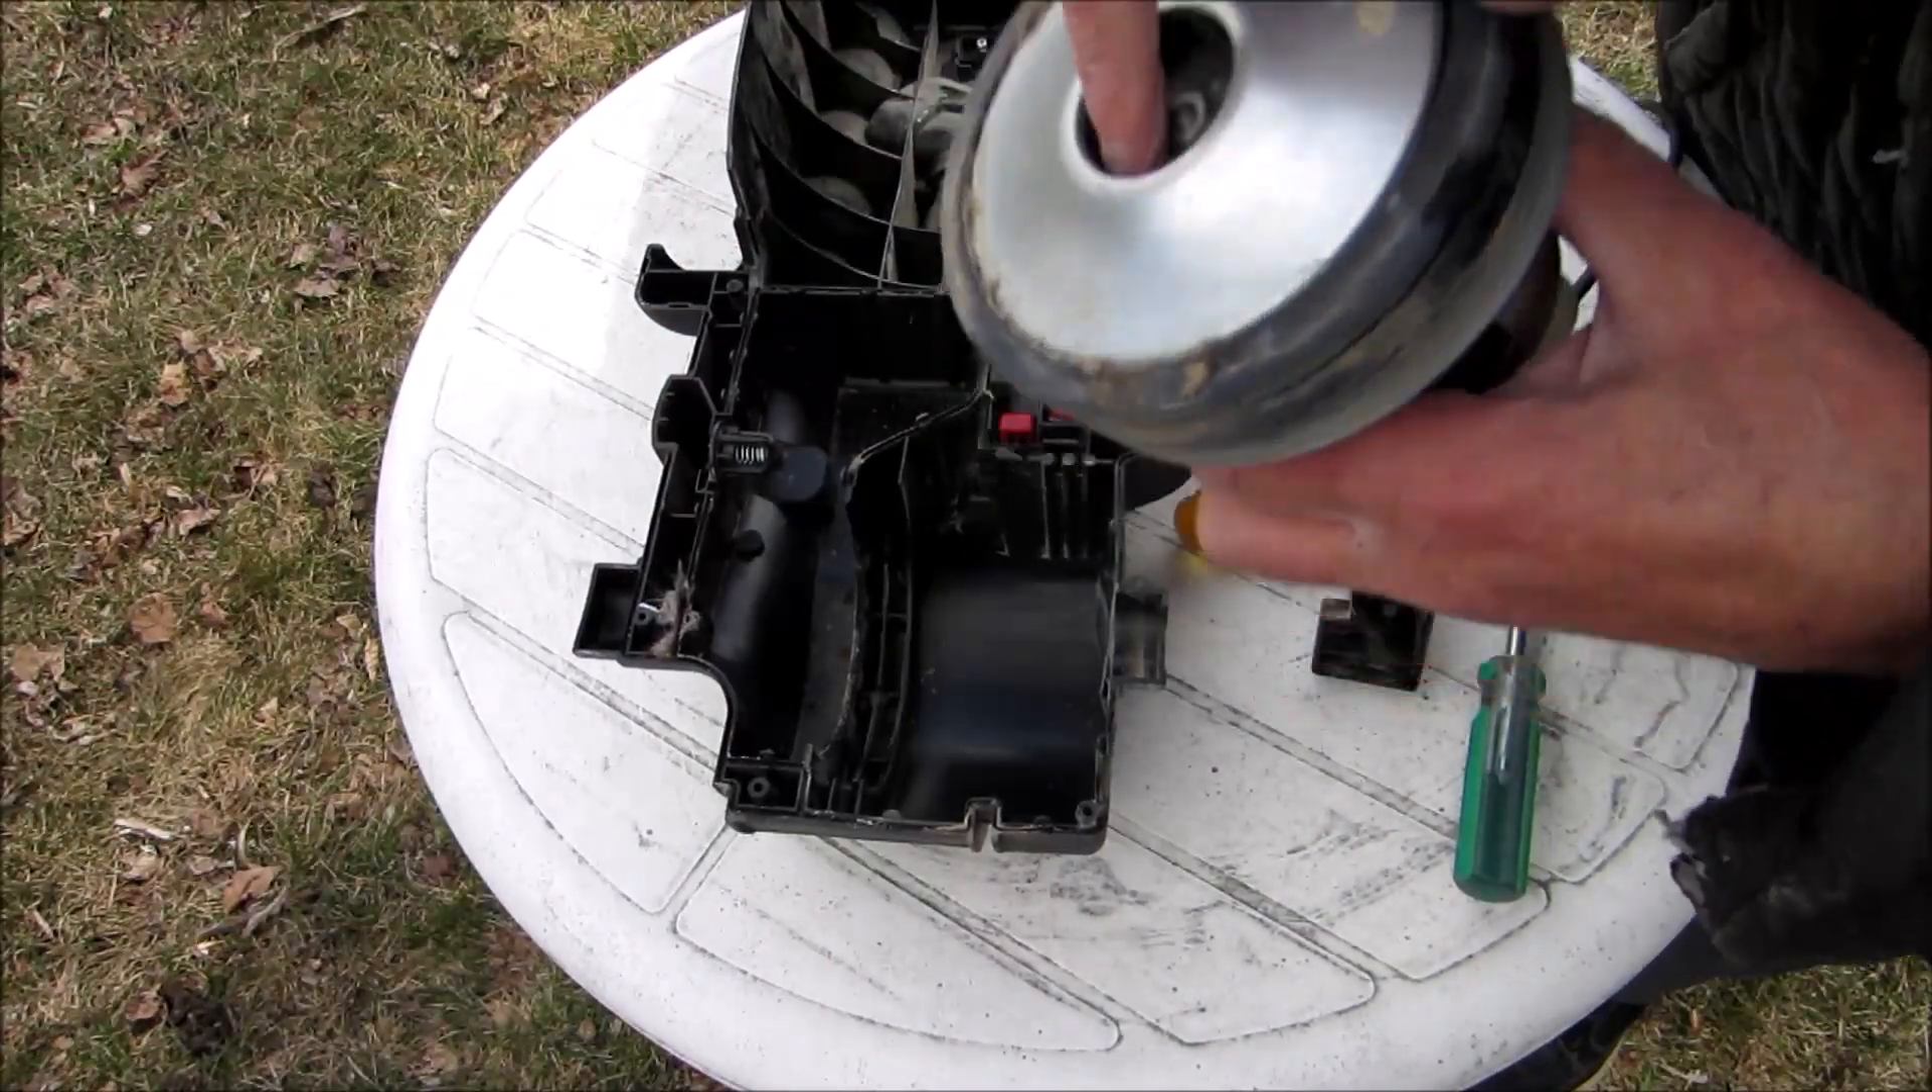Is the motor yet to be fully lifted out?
No.